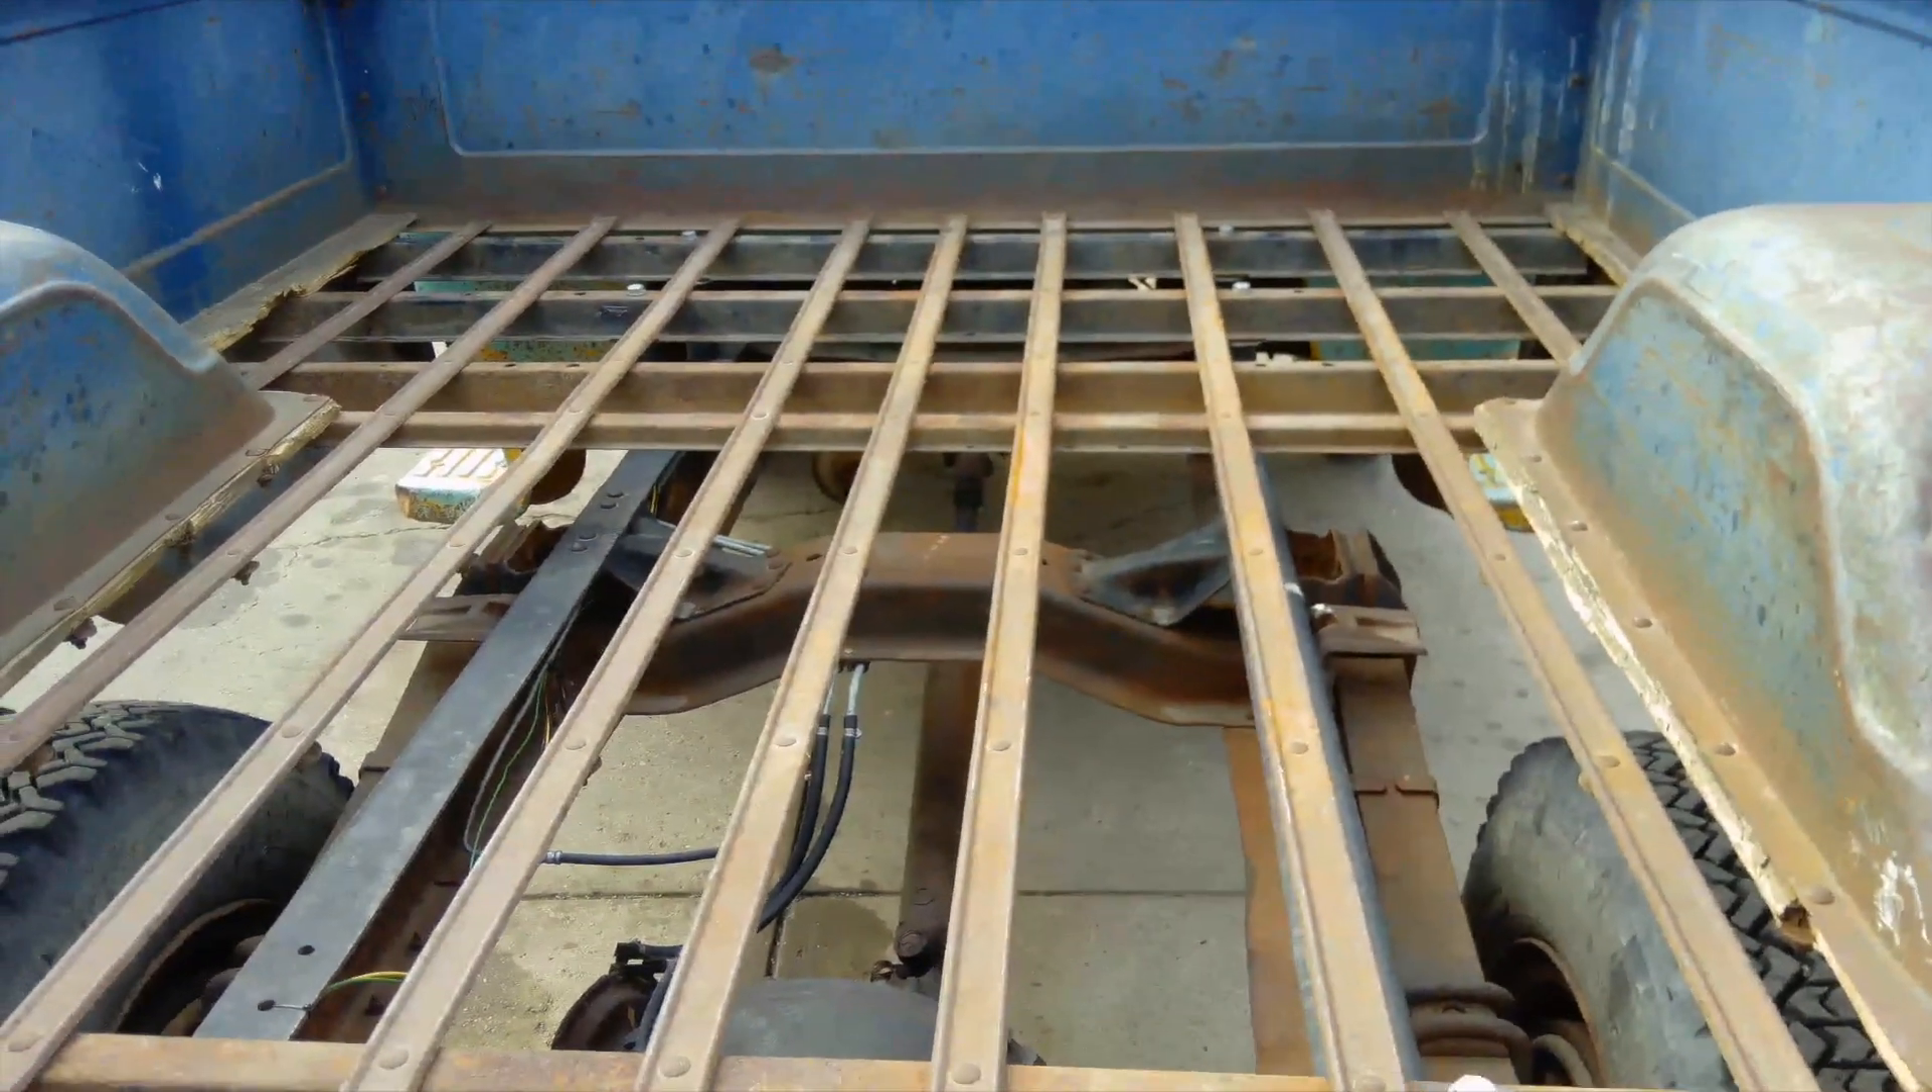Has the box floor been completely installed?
No.